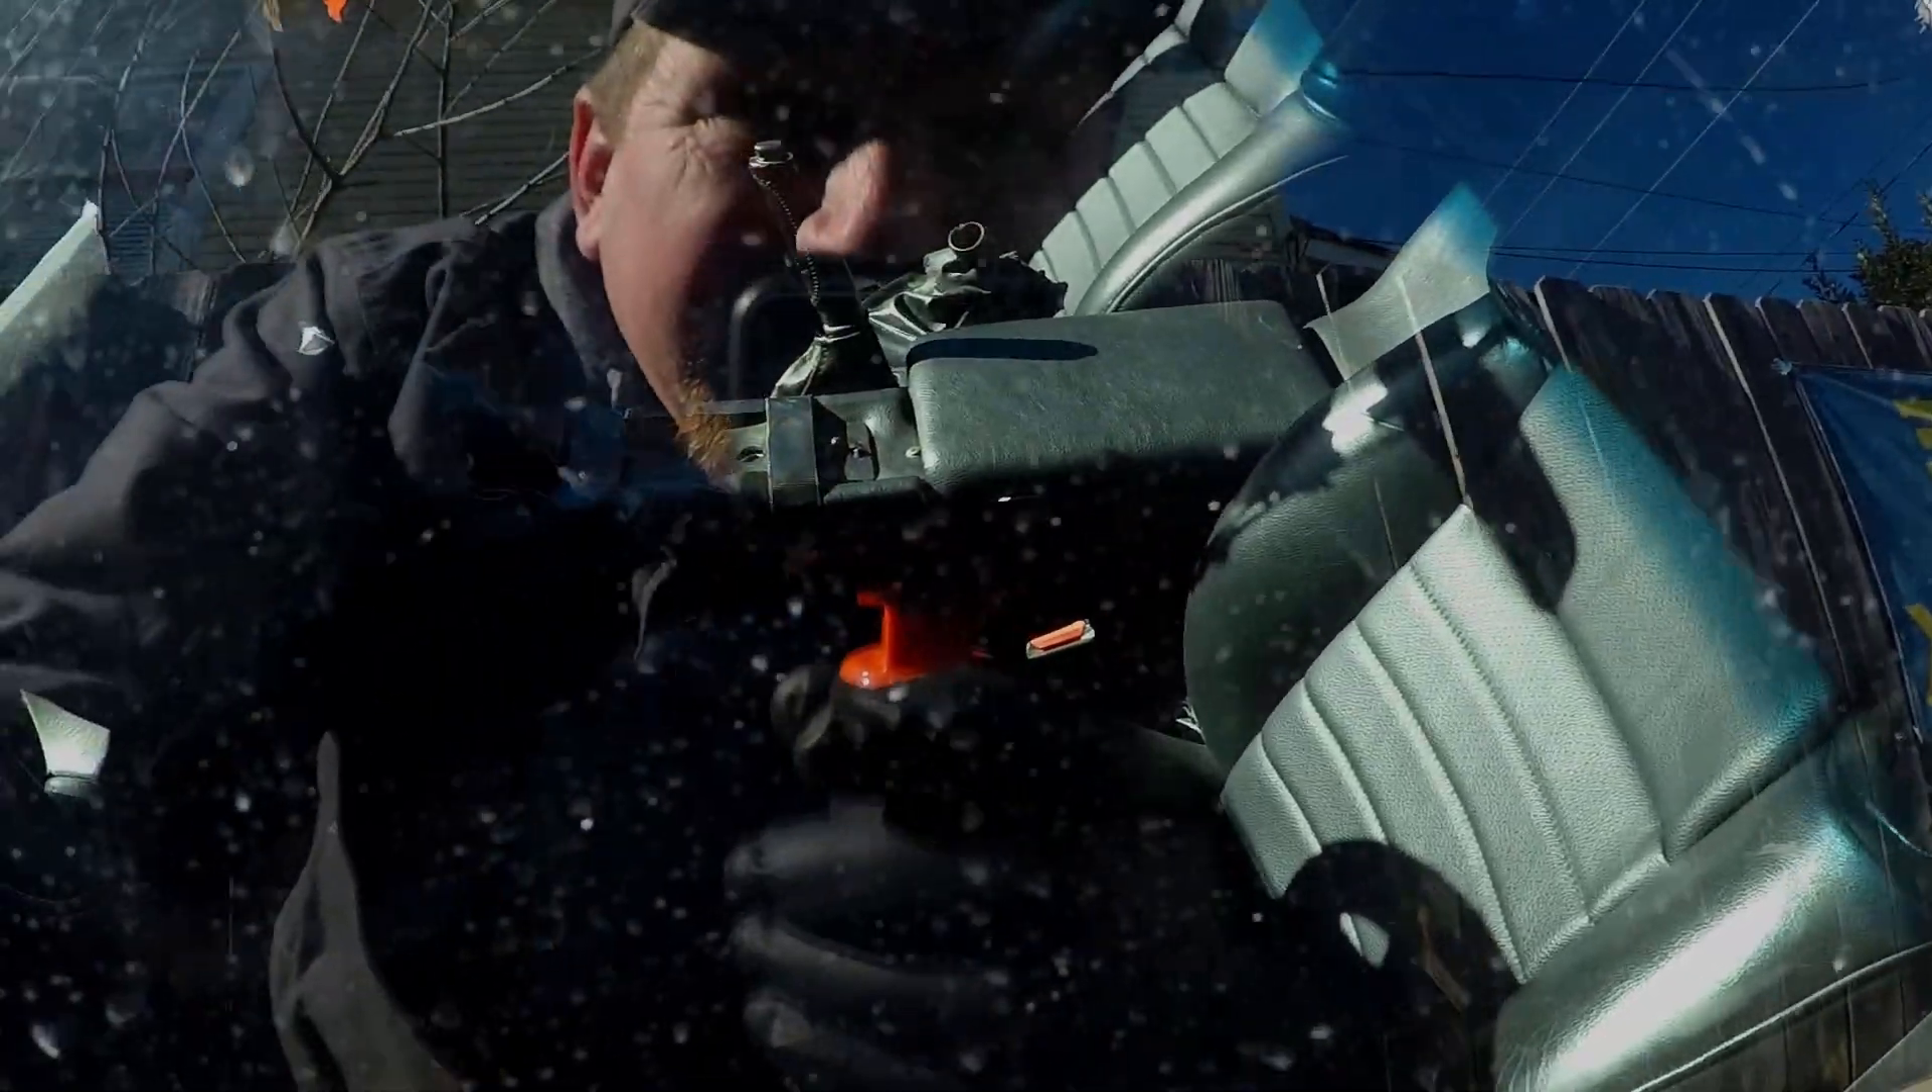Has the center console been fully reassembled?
No.